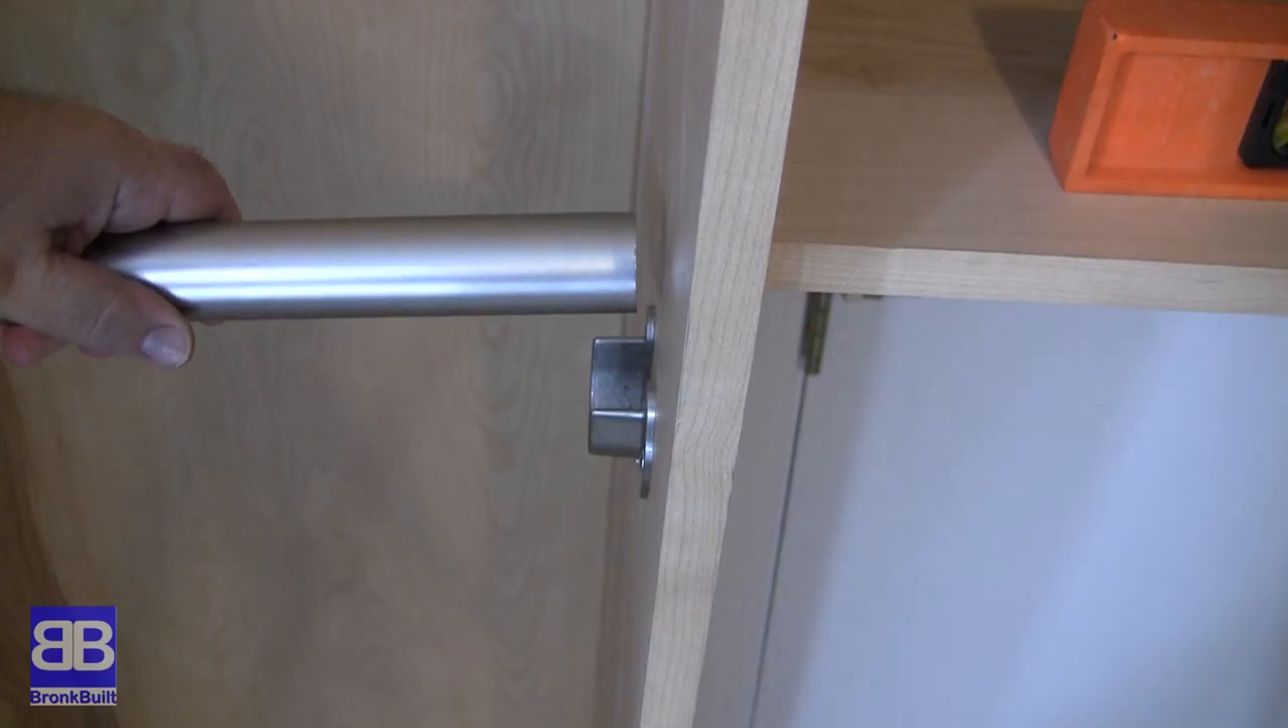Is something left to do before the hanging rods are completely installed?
Yes.